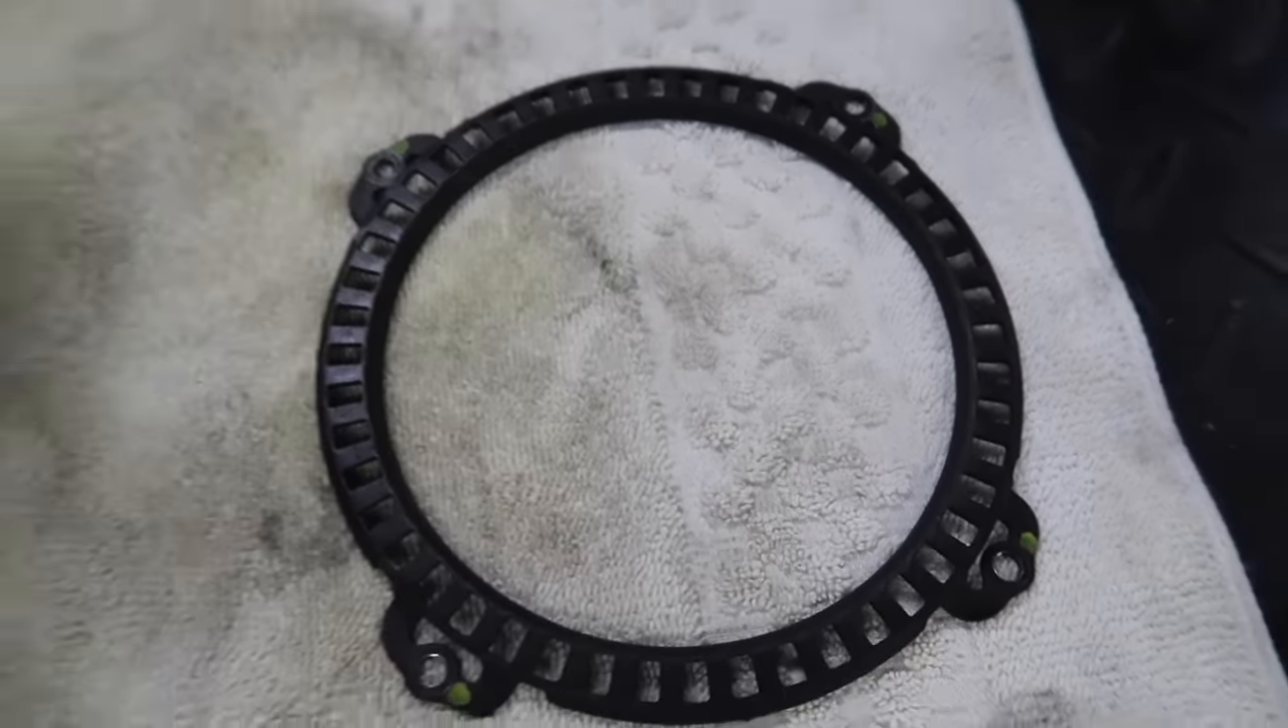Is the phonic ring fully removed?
Yes.